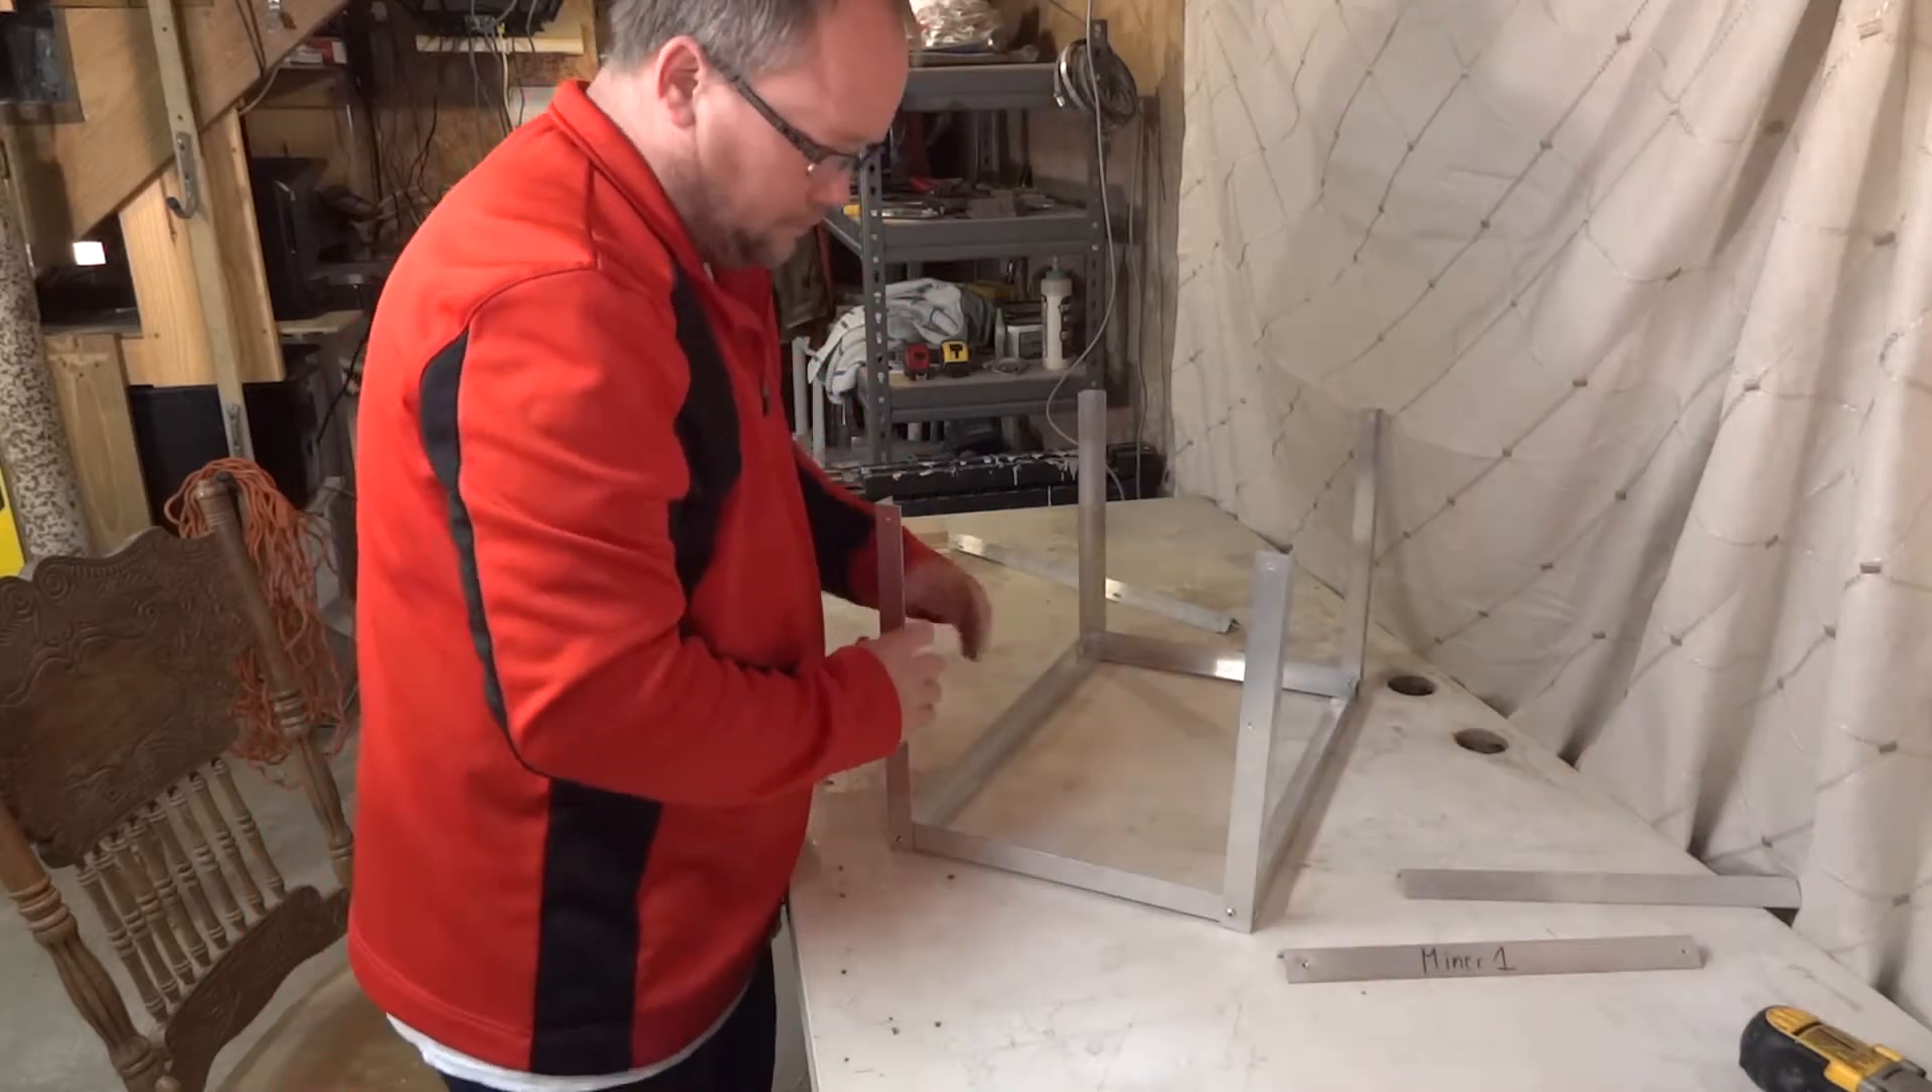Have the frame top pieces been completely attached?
No.